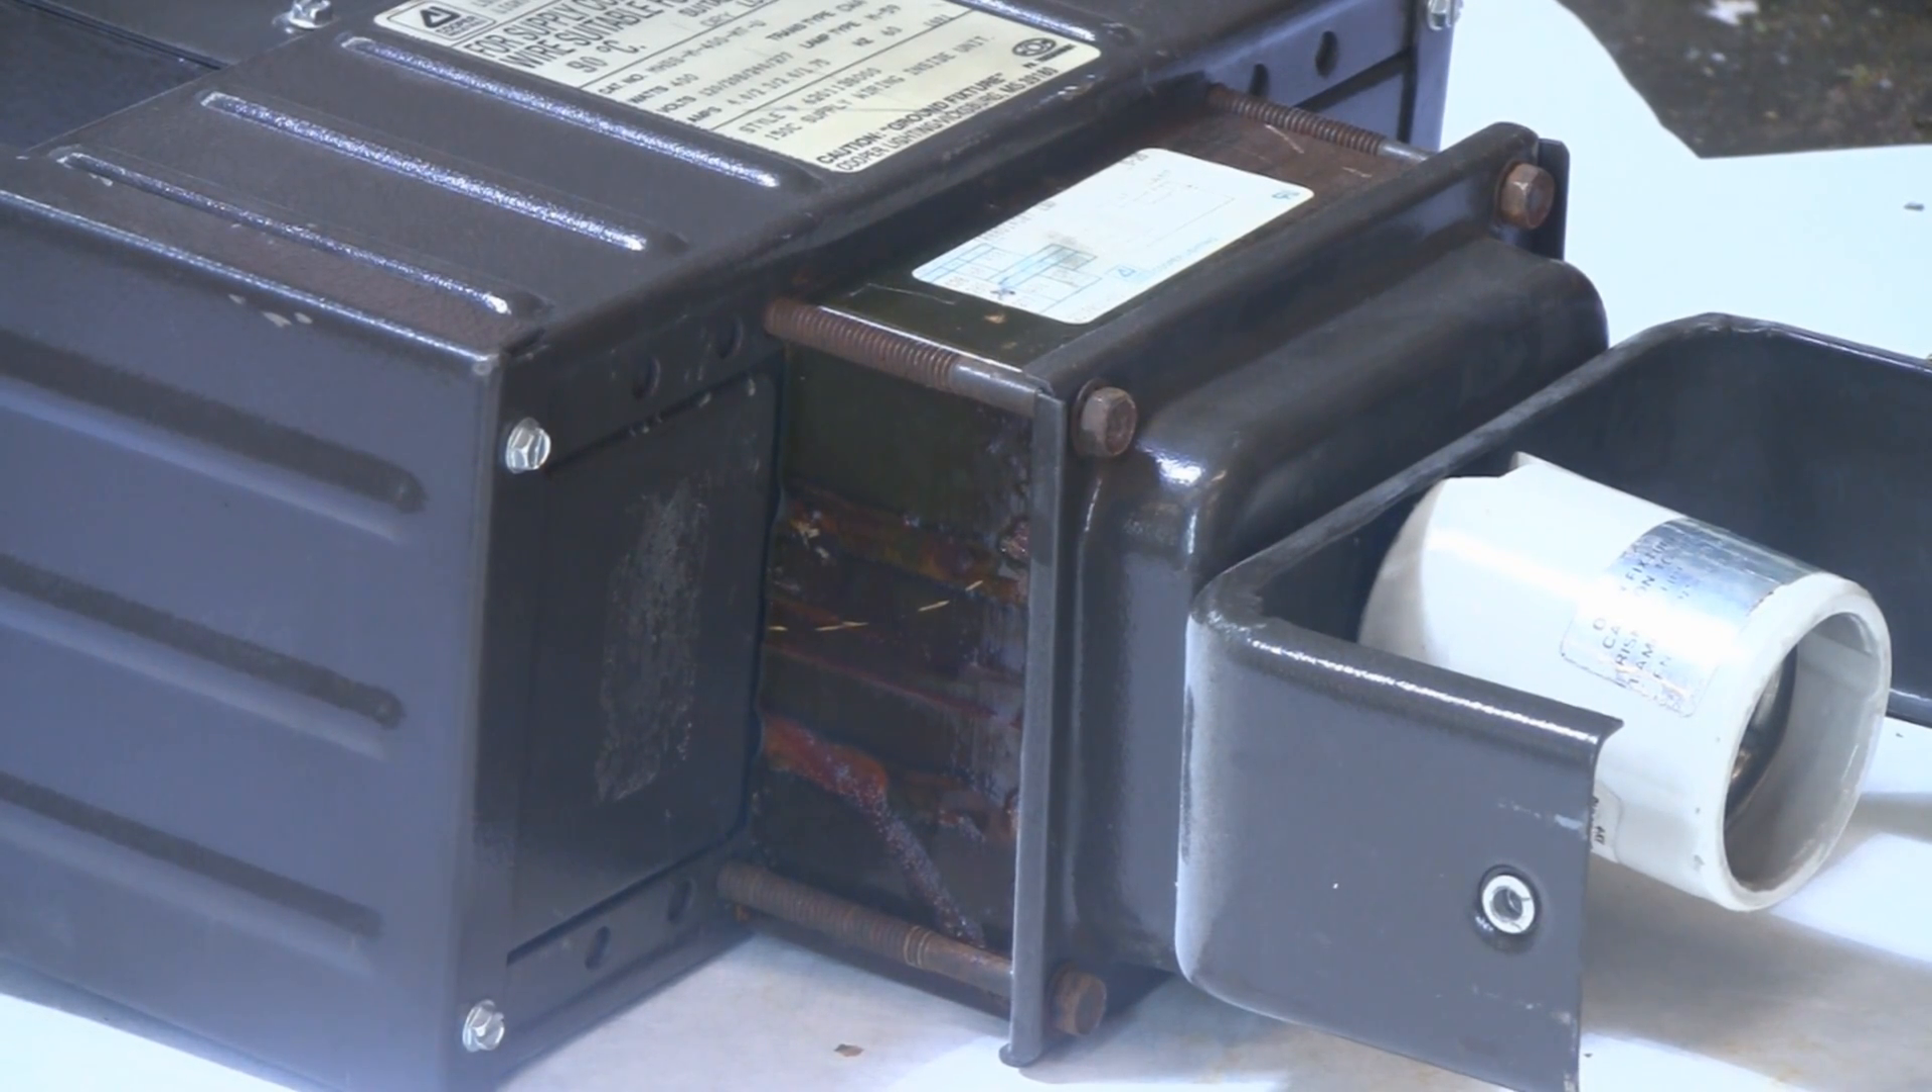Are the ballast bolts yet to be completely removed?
Yes.